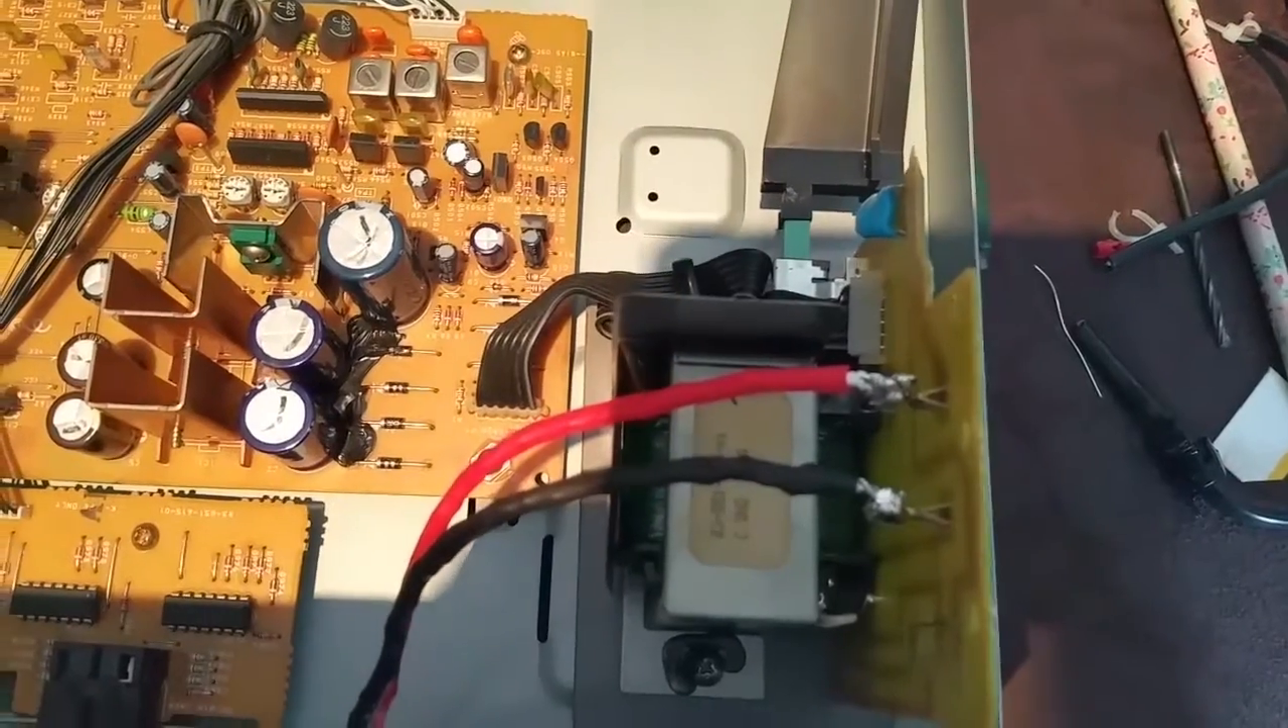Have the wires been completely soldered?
Yes.